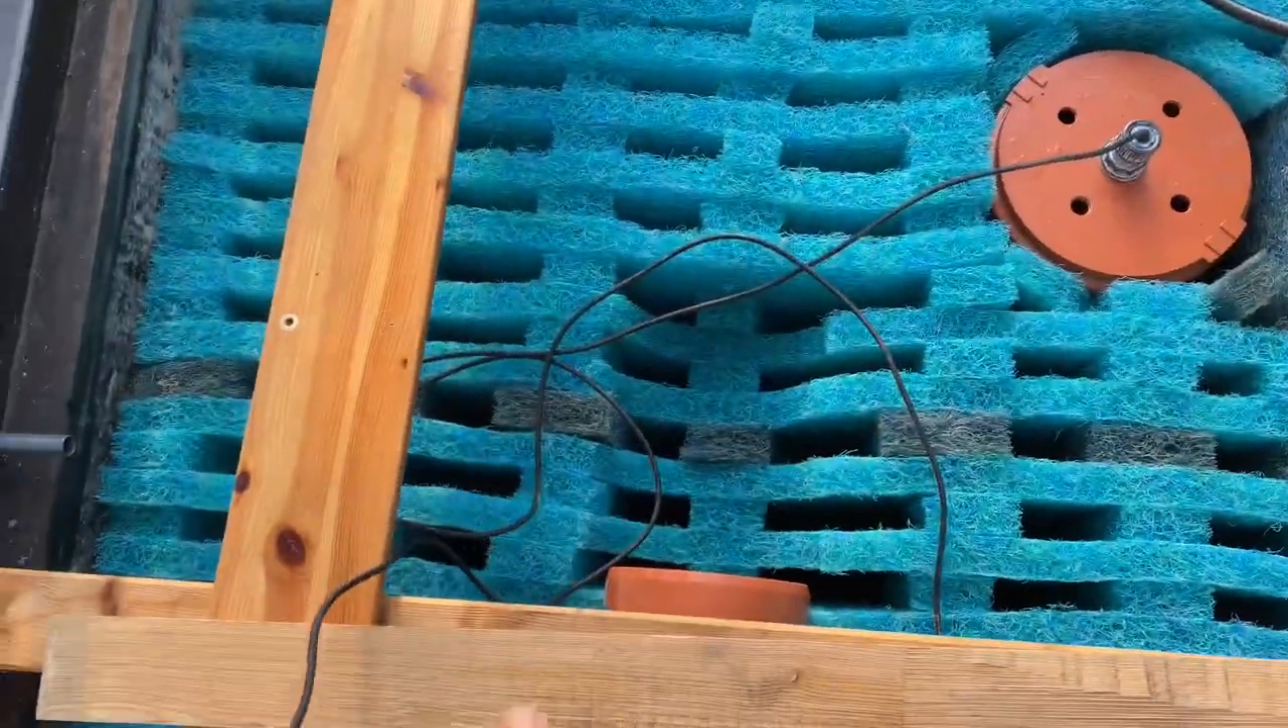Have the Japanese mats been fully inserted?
Yes.